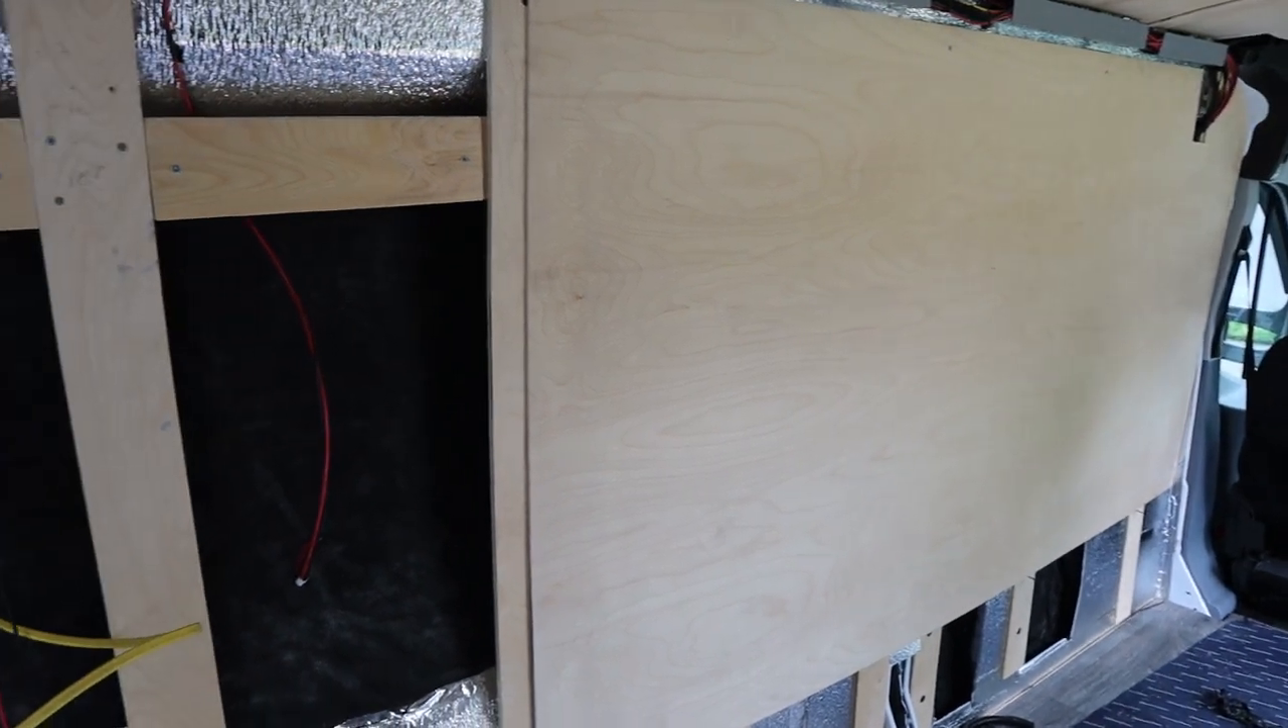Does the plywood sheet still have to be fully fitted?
No.